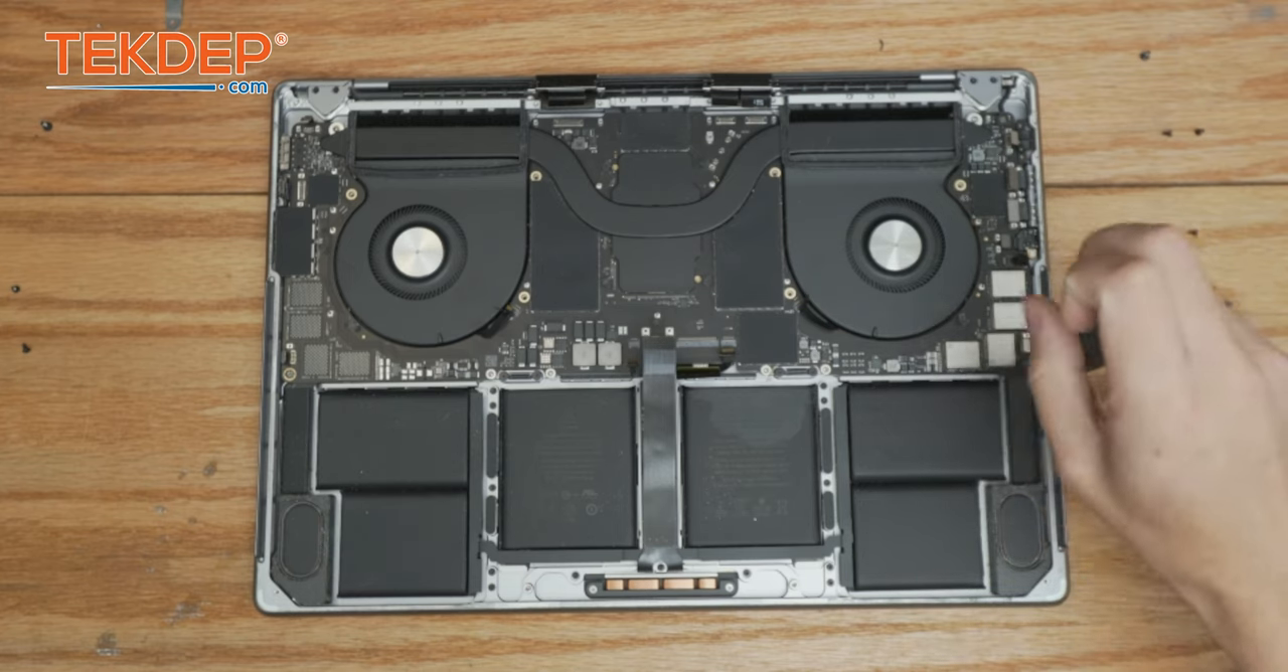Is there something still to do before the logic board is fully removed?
Yes.